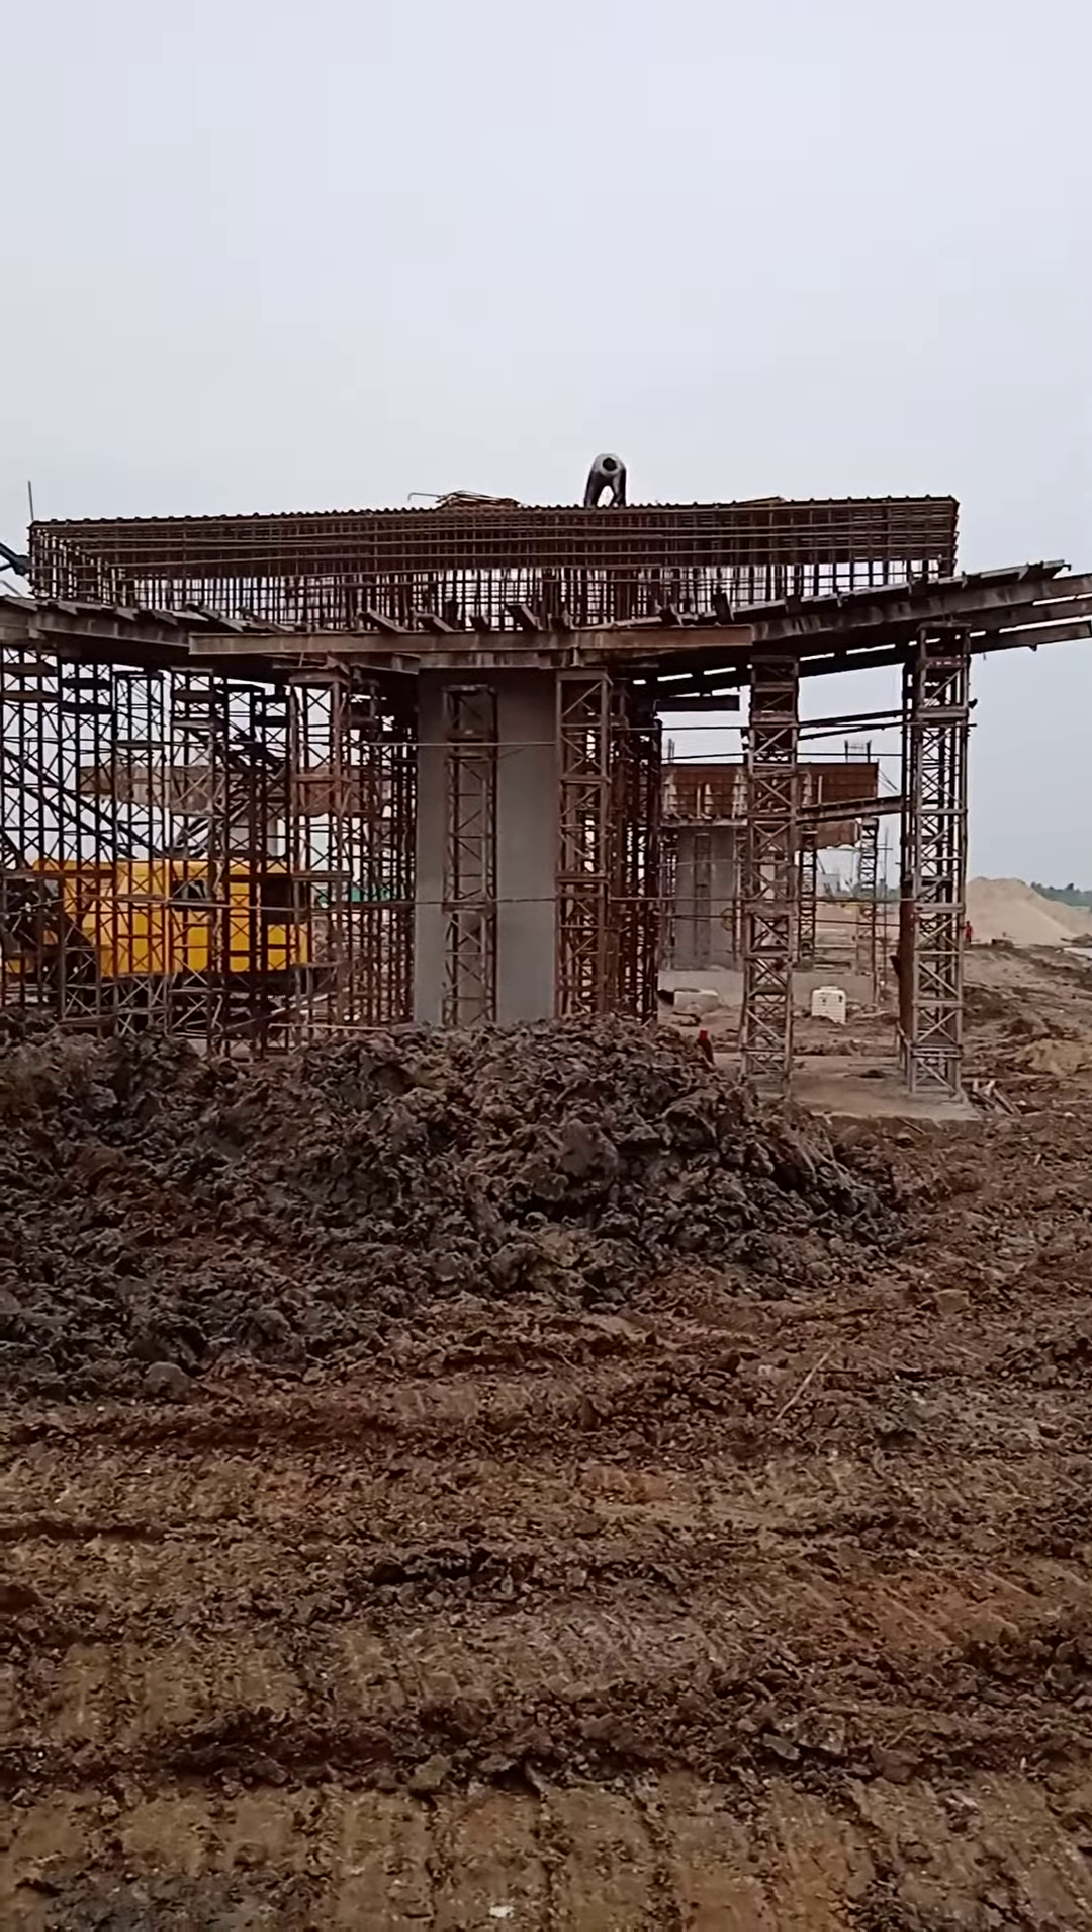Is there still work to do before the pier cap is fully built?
Yes.